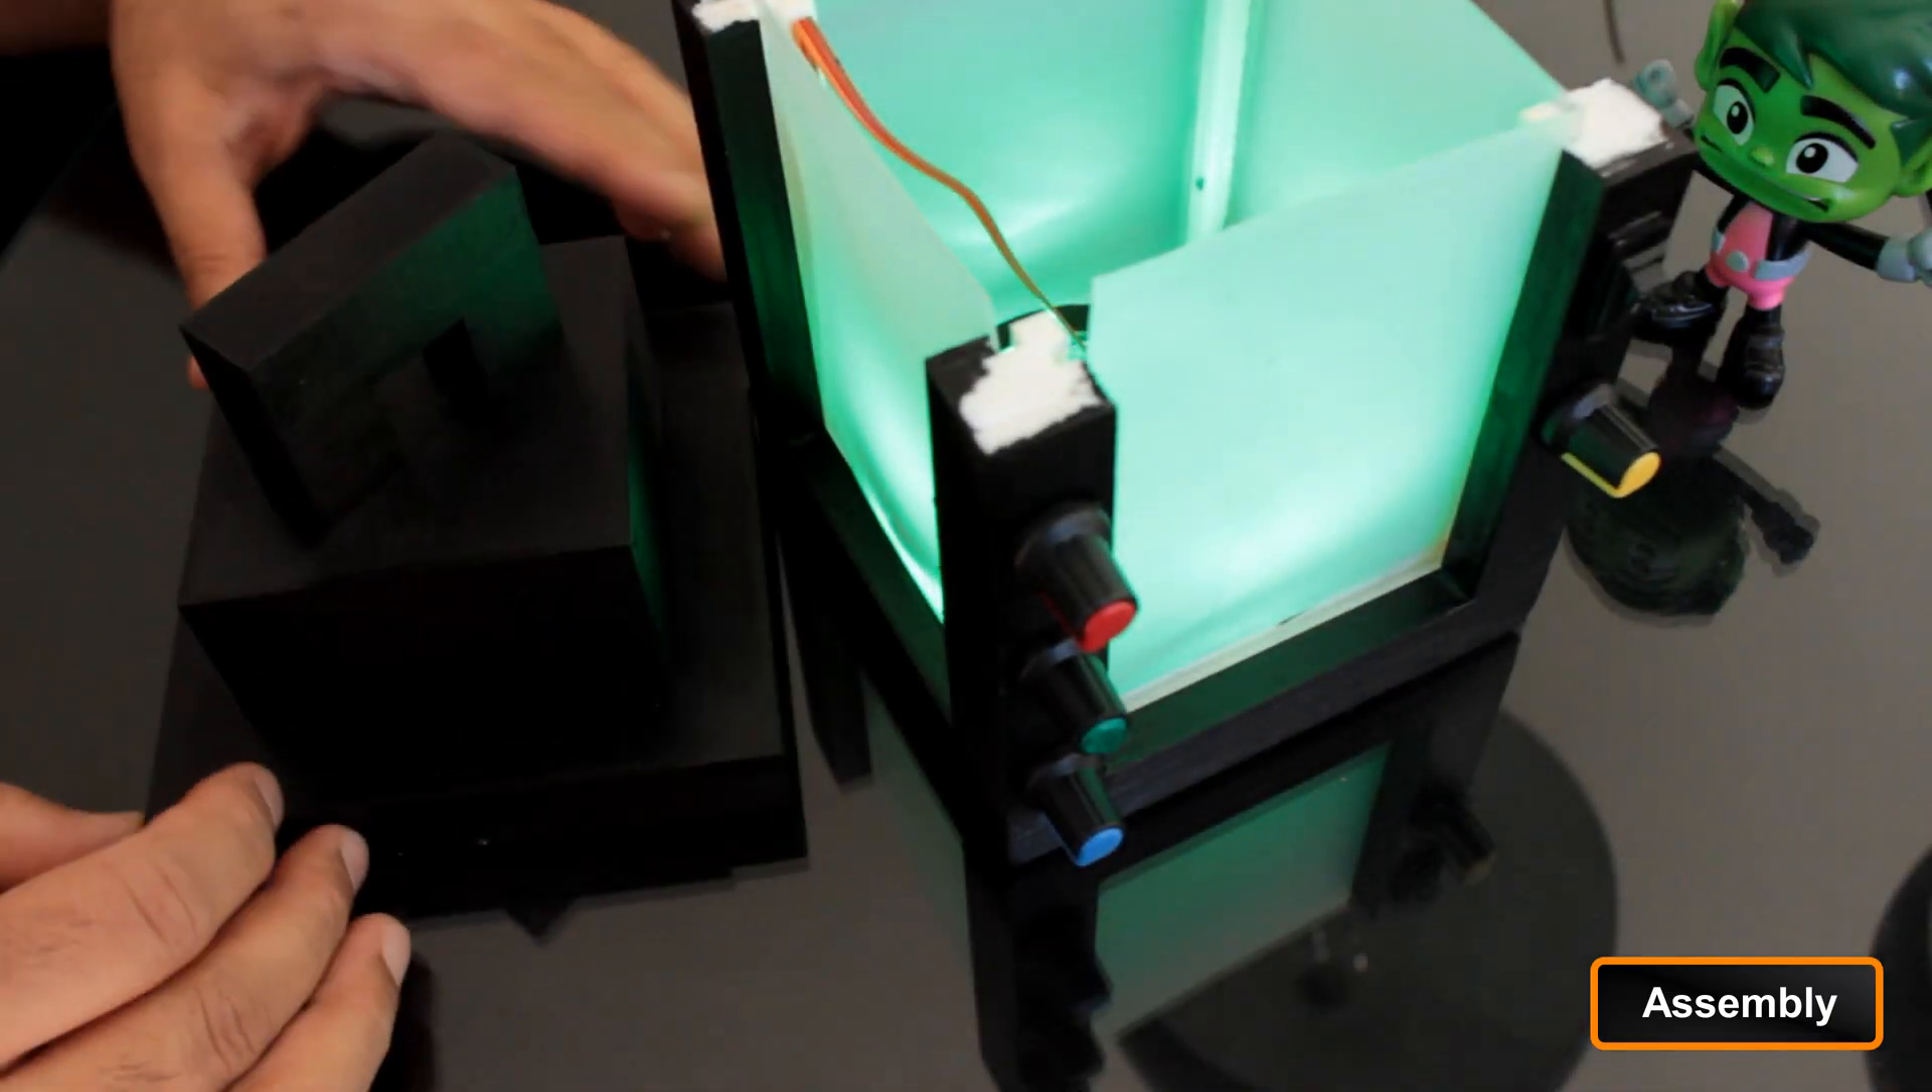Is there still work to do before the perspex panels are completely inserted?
No.